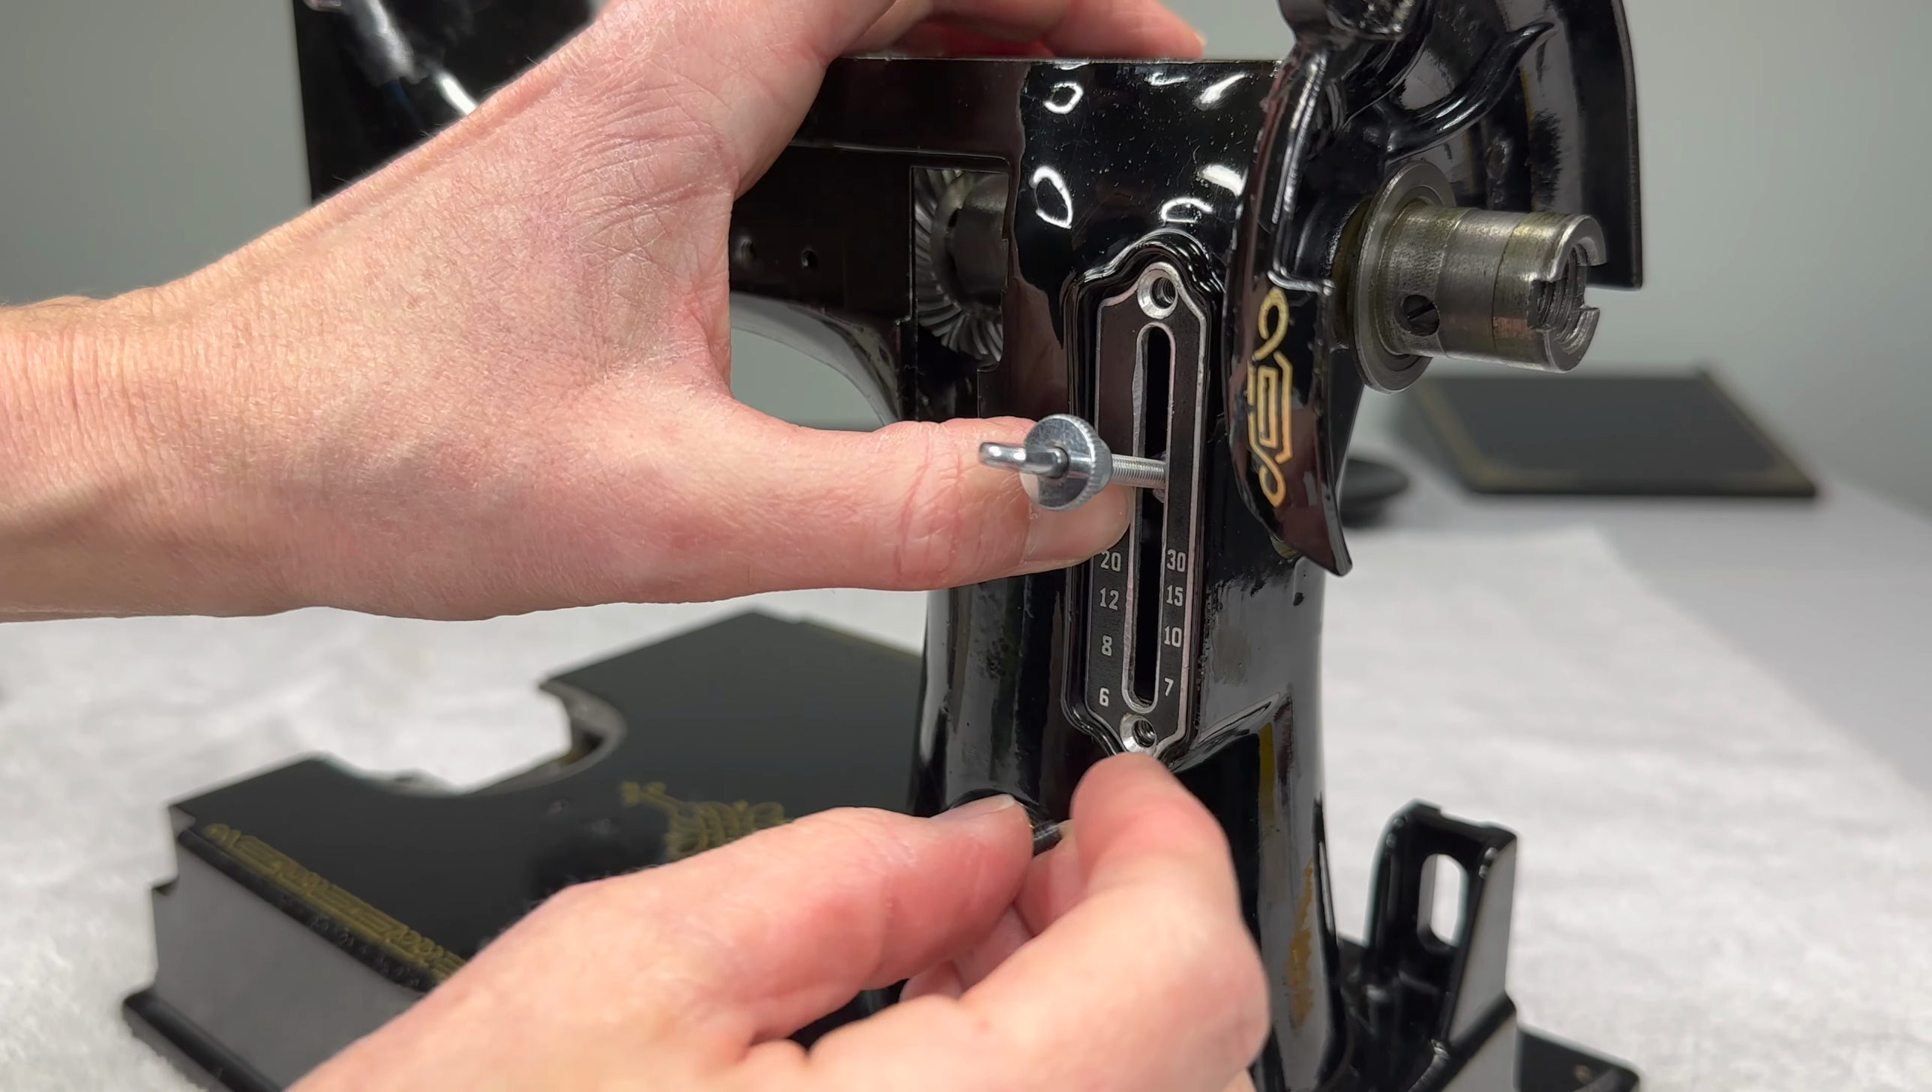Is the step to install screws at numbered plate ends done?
No.